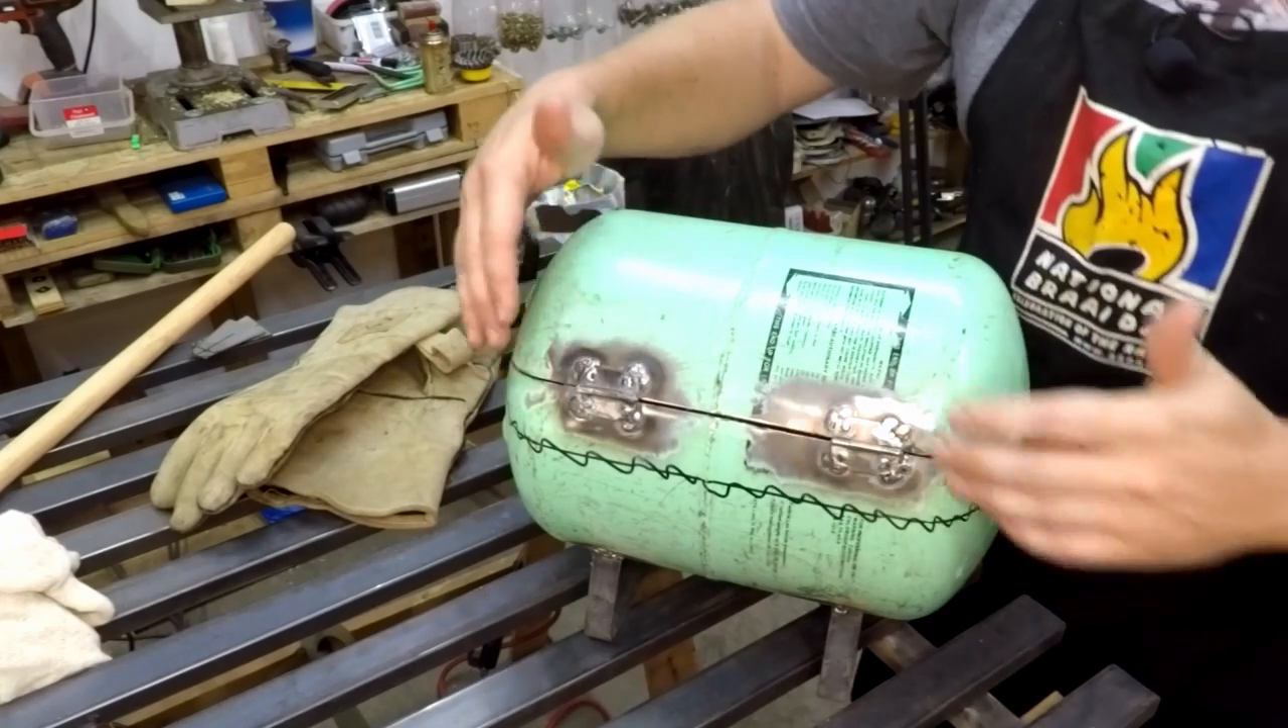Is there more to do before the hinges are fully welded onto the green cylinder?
No.